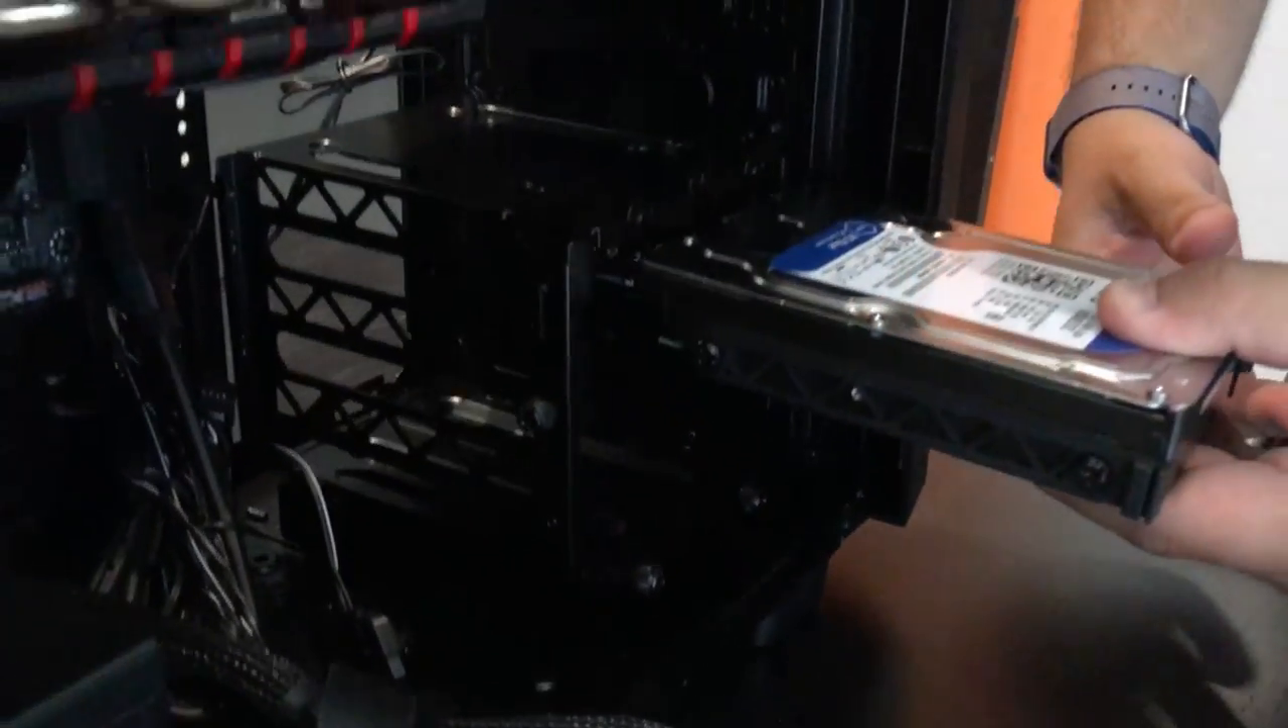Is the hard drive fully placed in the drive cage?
No.